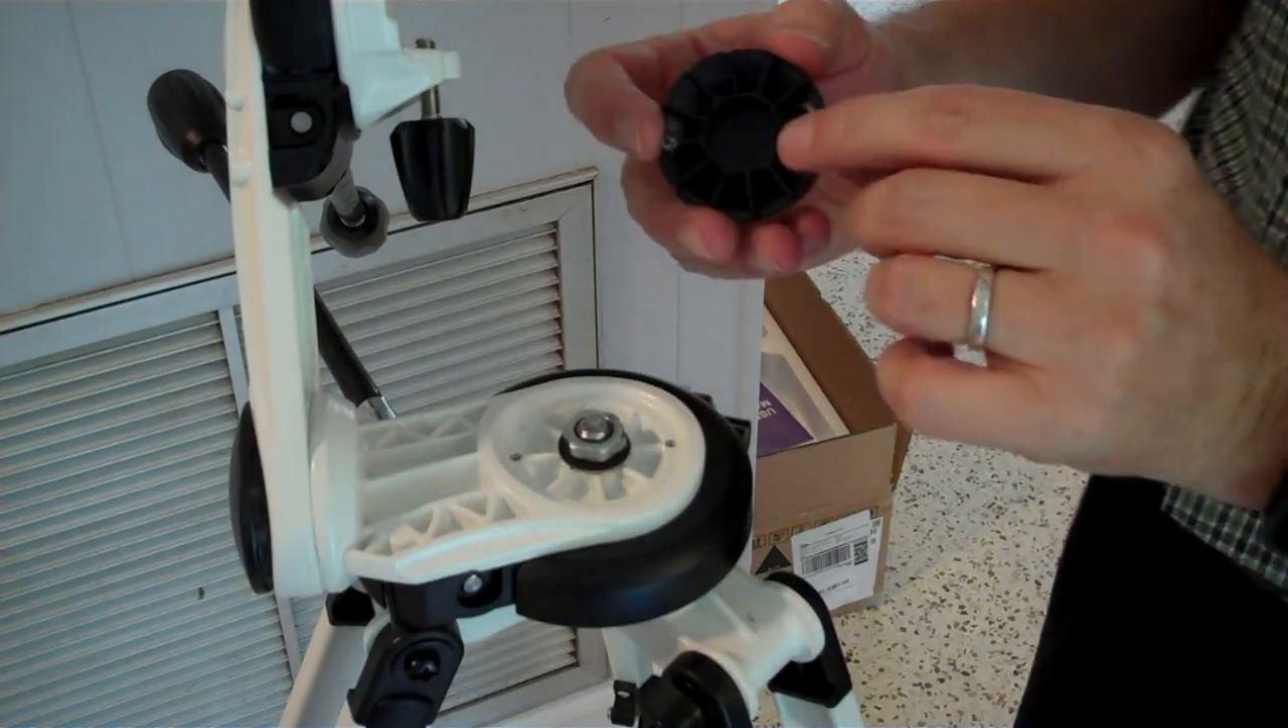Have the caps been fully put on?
No.